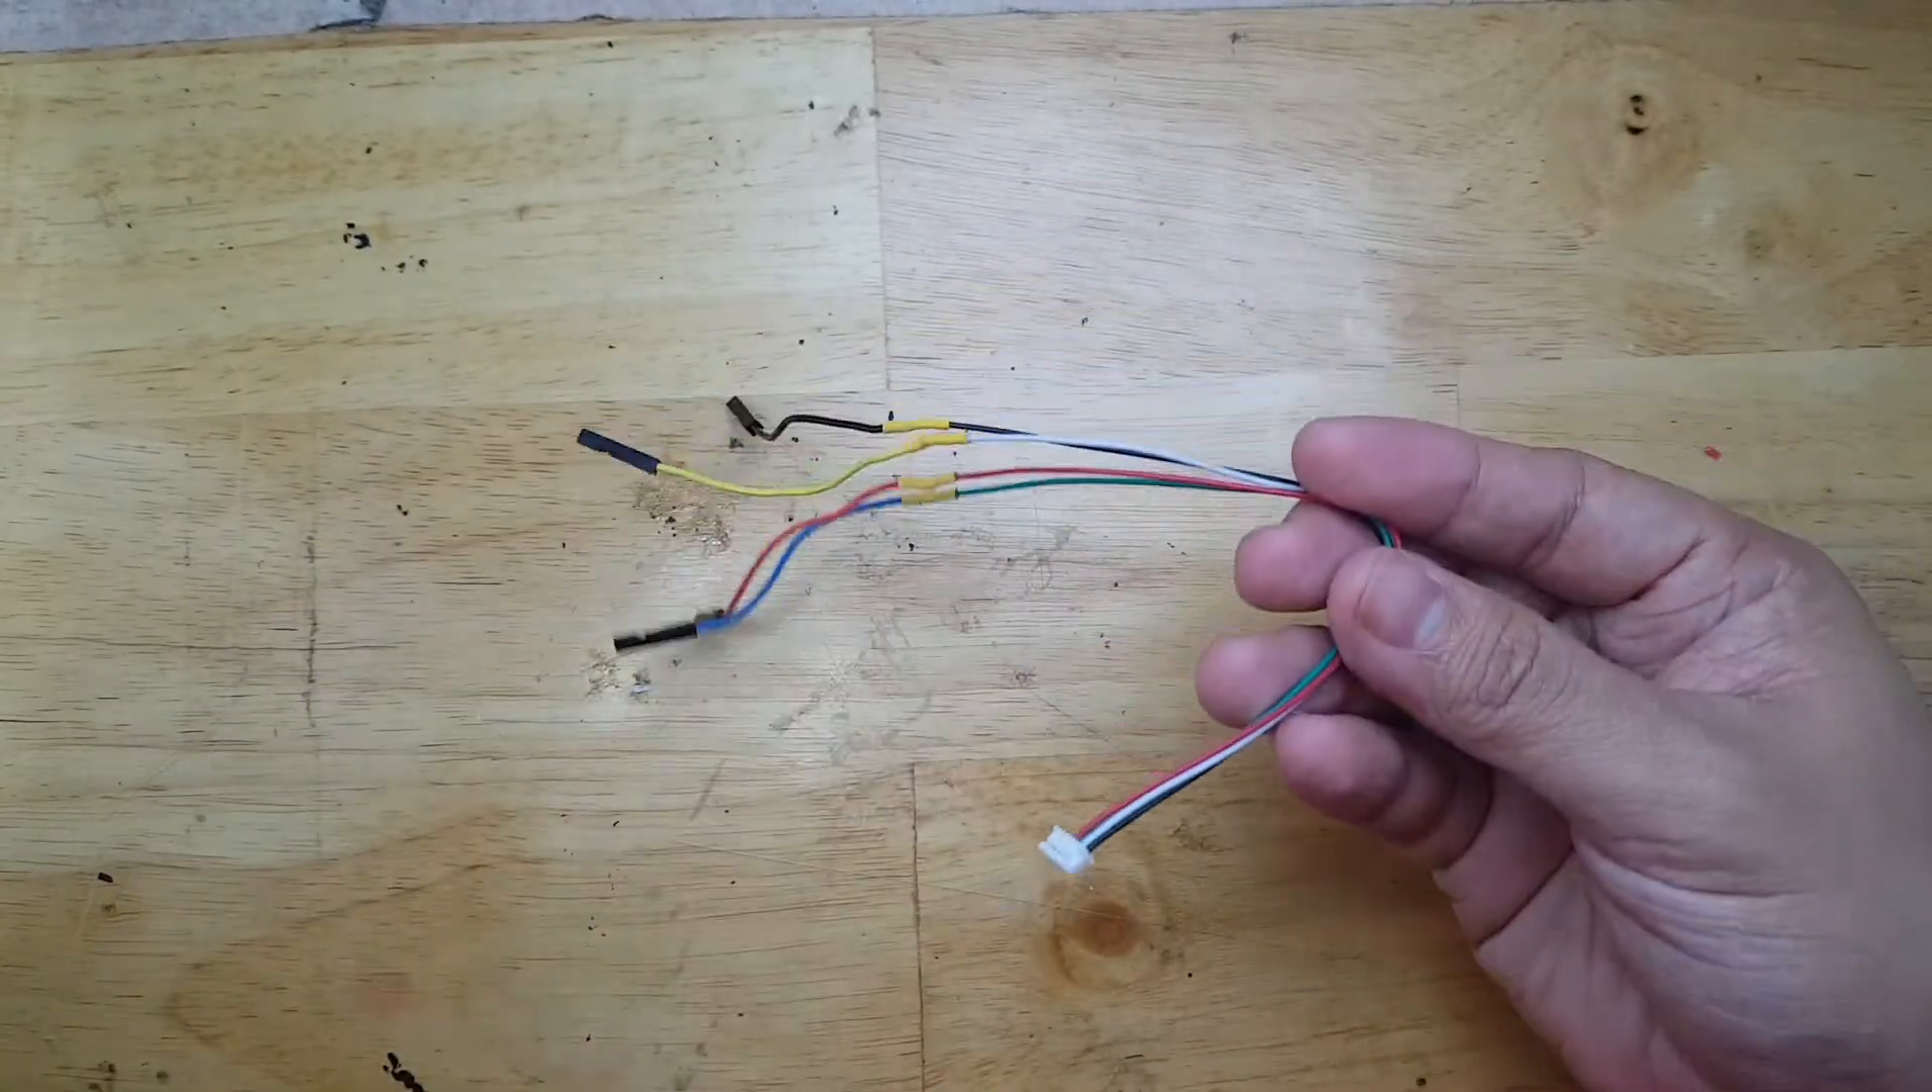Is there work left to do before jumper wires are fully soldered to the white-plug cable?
No.